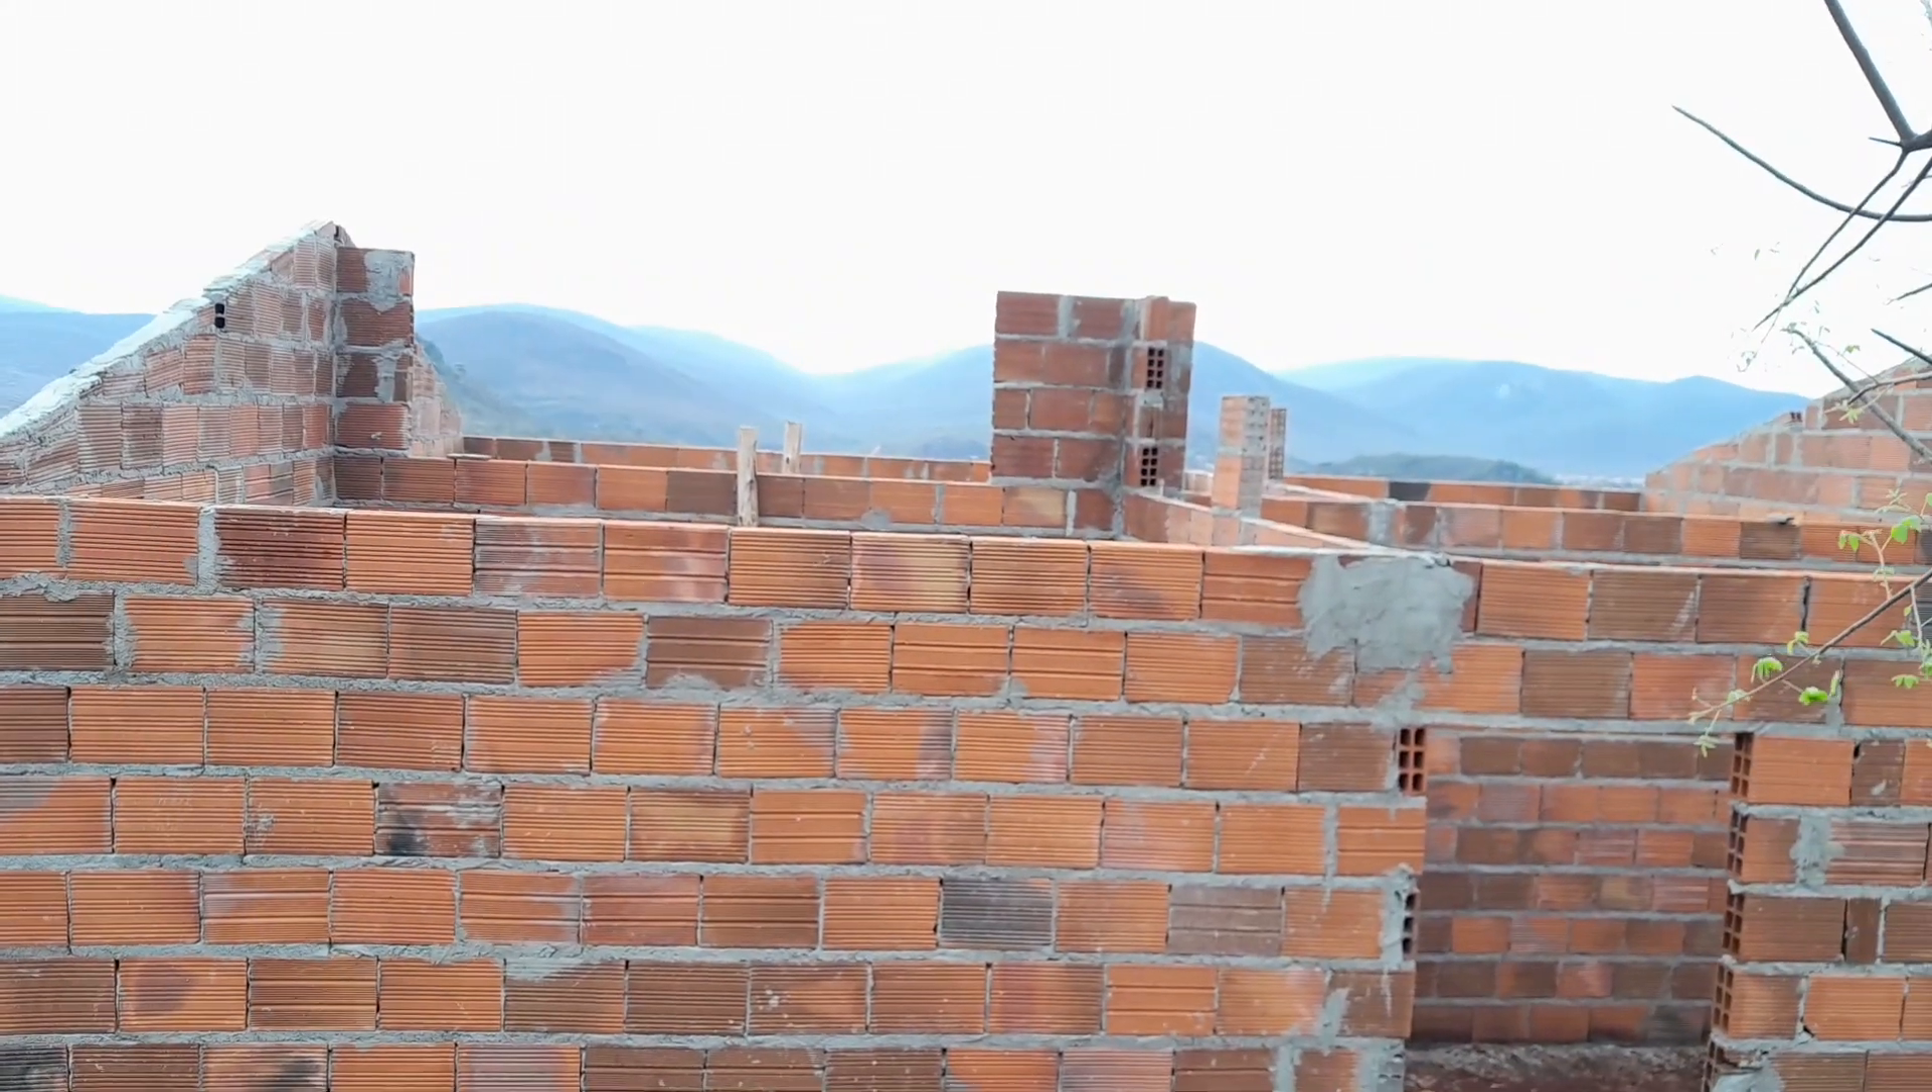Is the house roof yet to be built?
Yes.